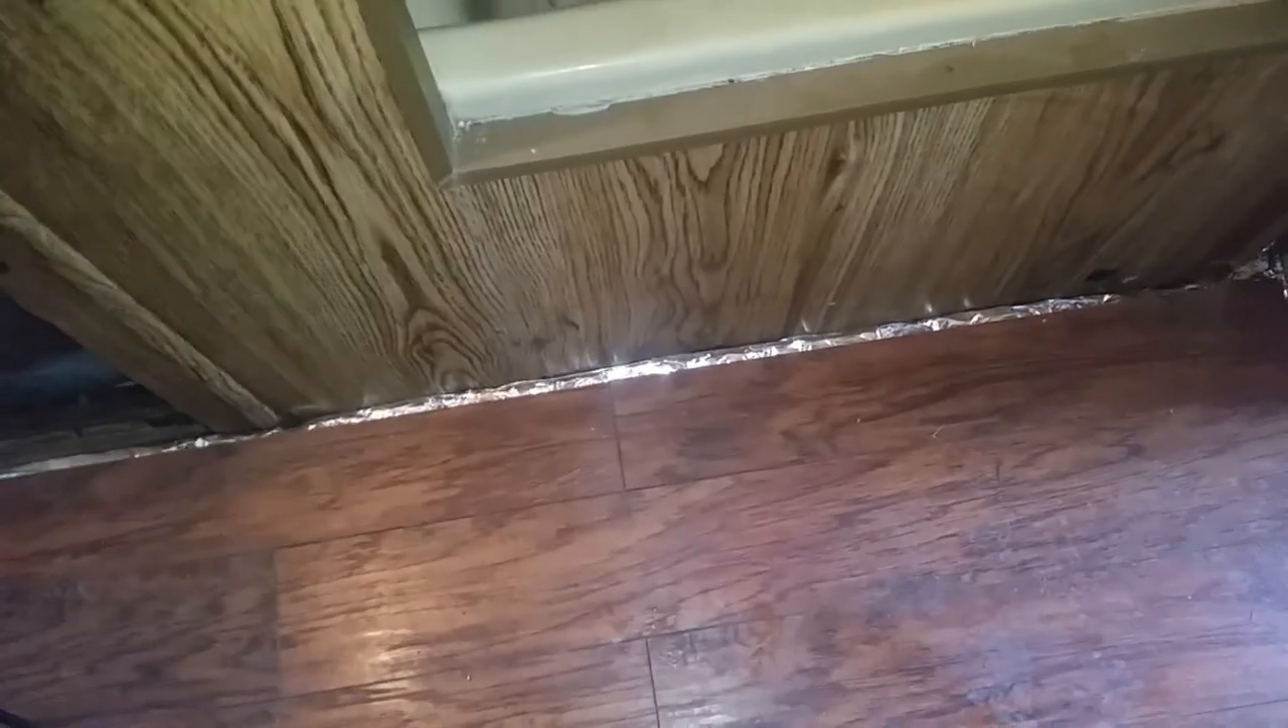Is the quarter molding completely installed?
No.